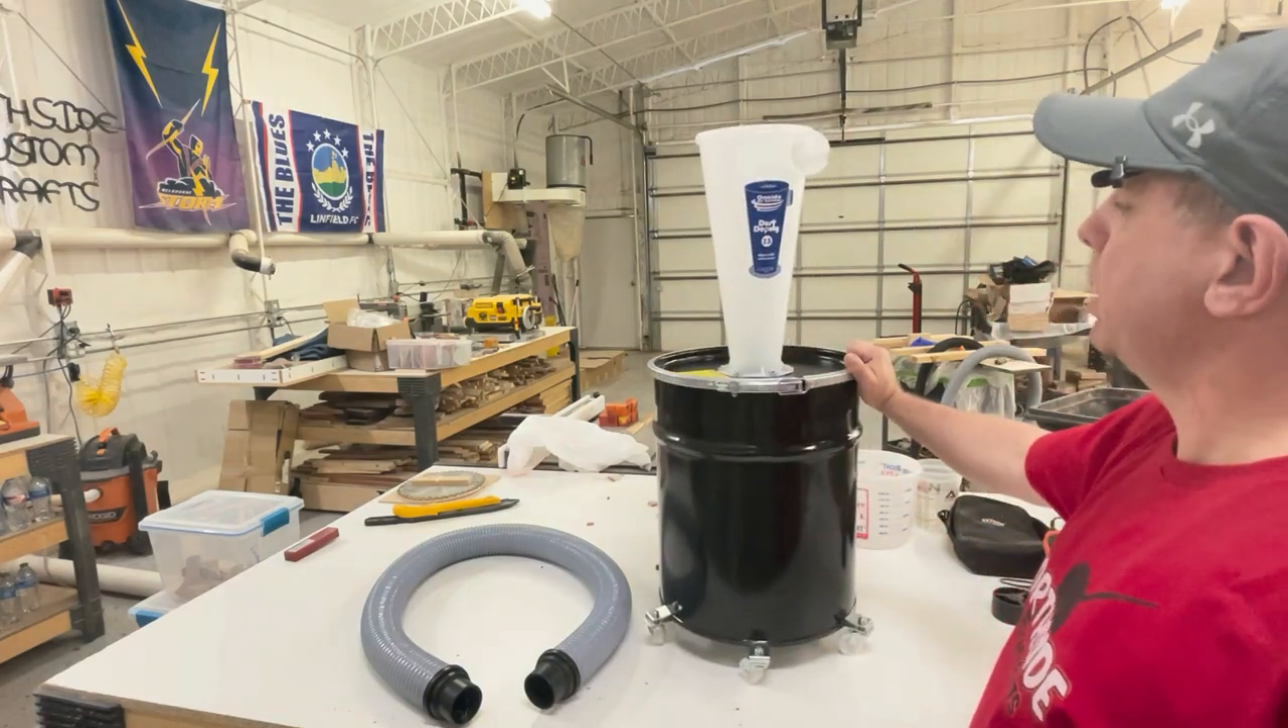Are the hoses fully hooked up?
No.